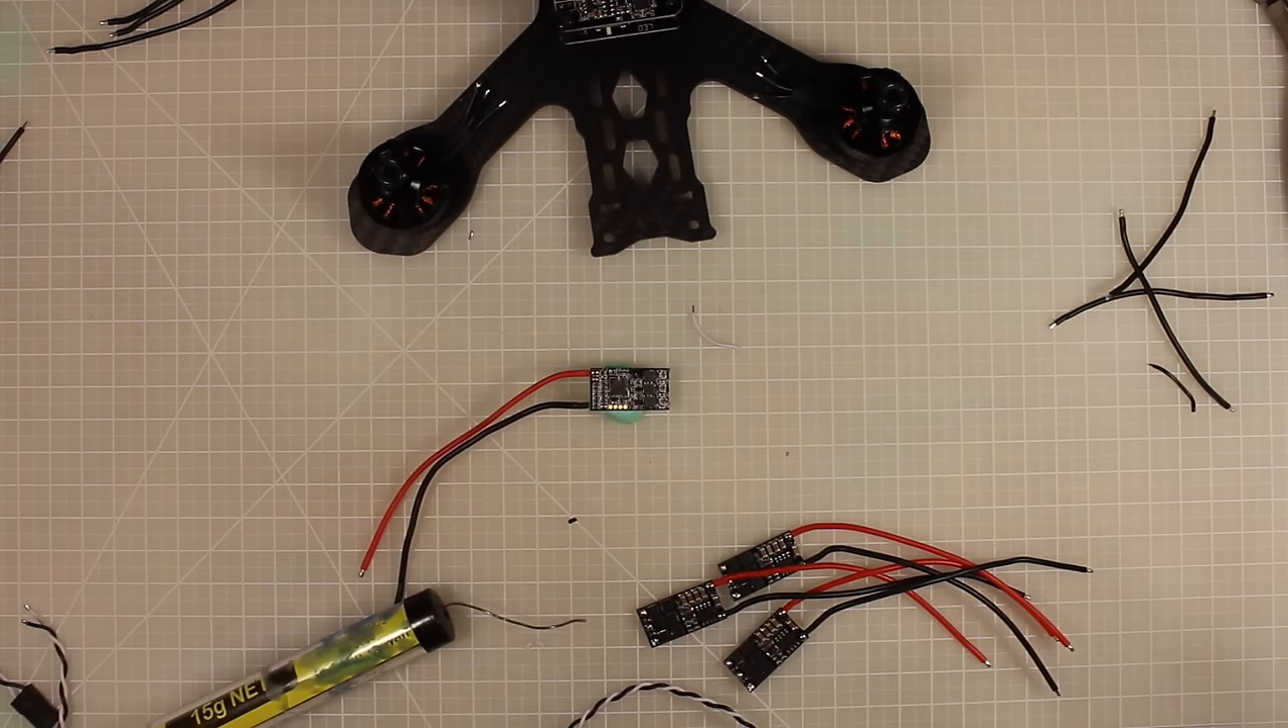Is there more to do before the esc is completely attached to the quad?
Yes.